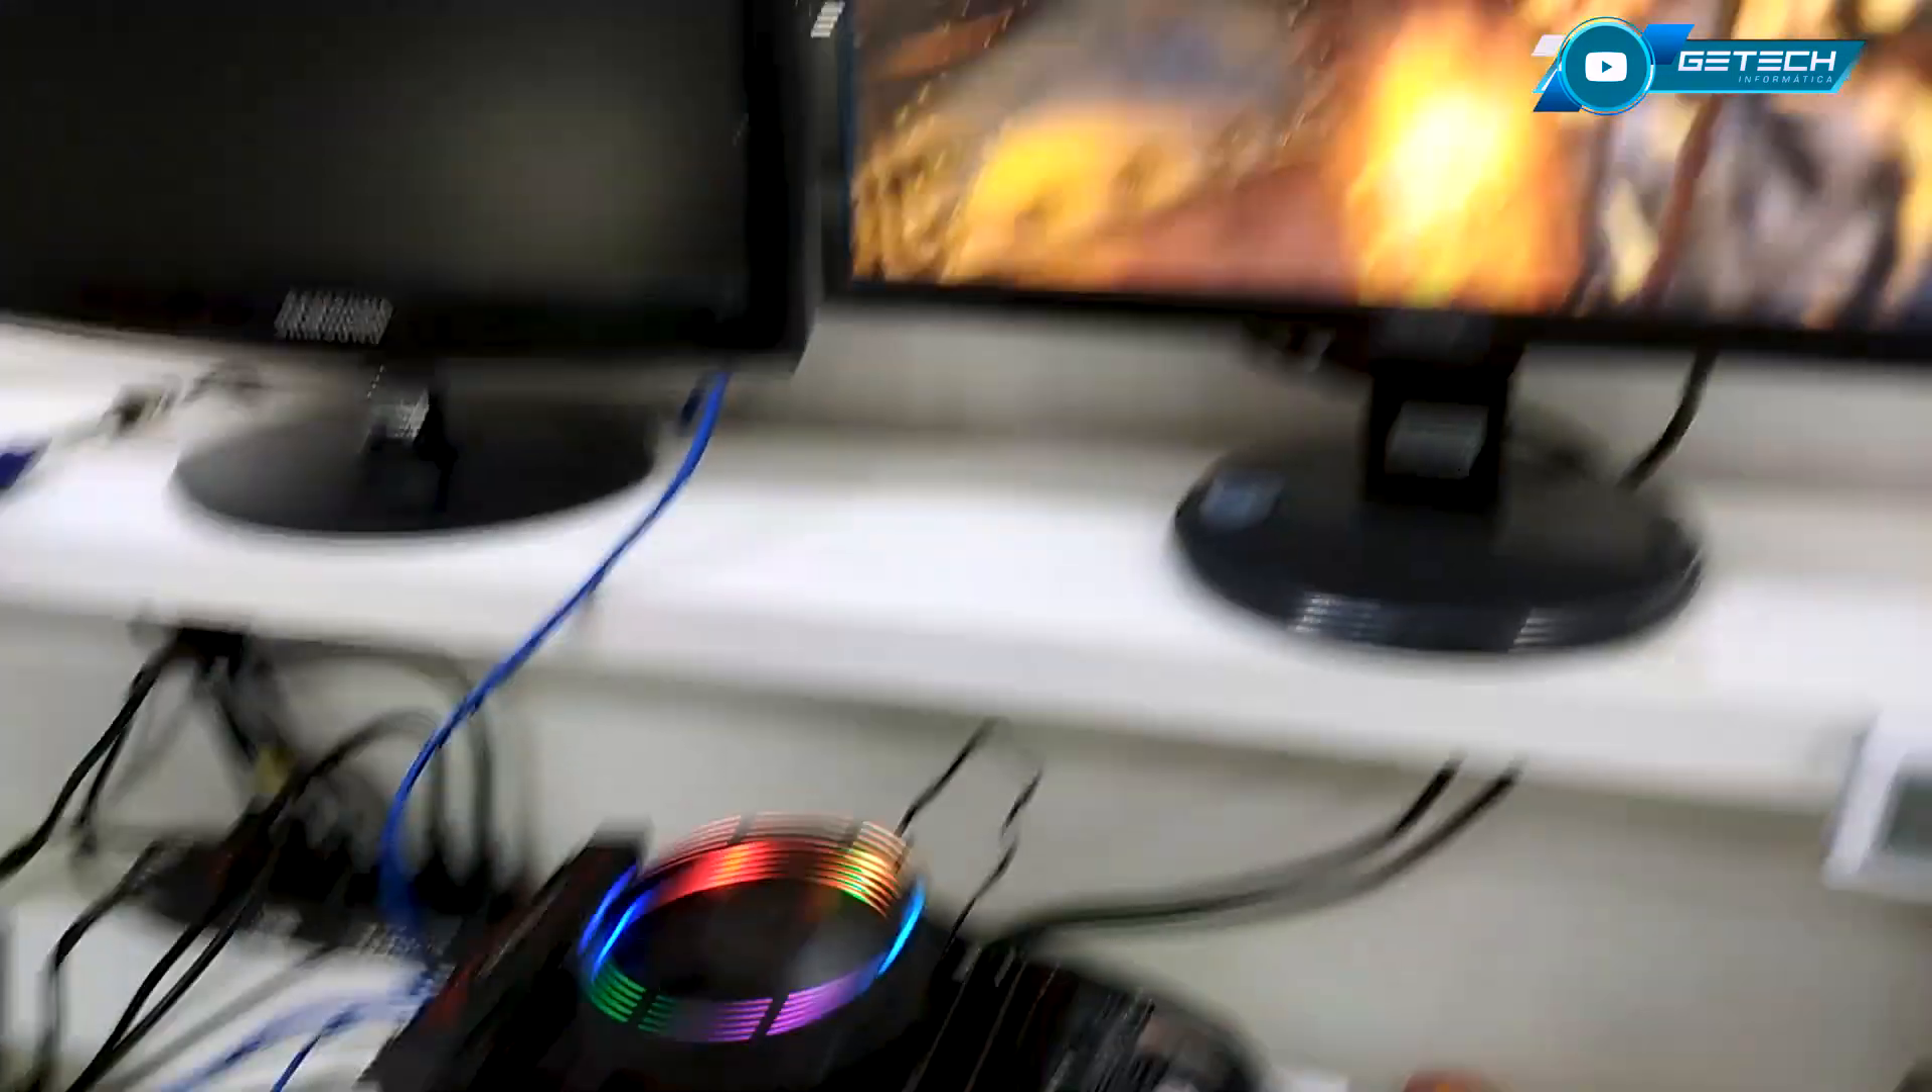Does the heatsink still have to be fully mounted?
No.